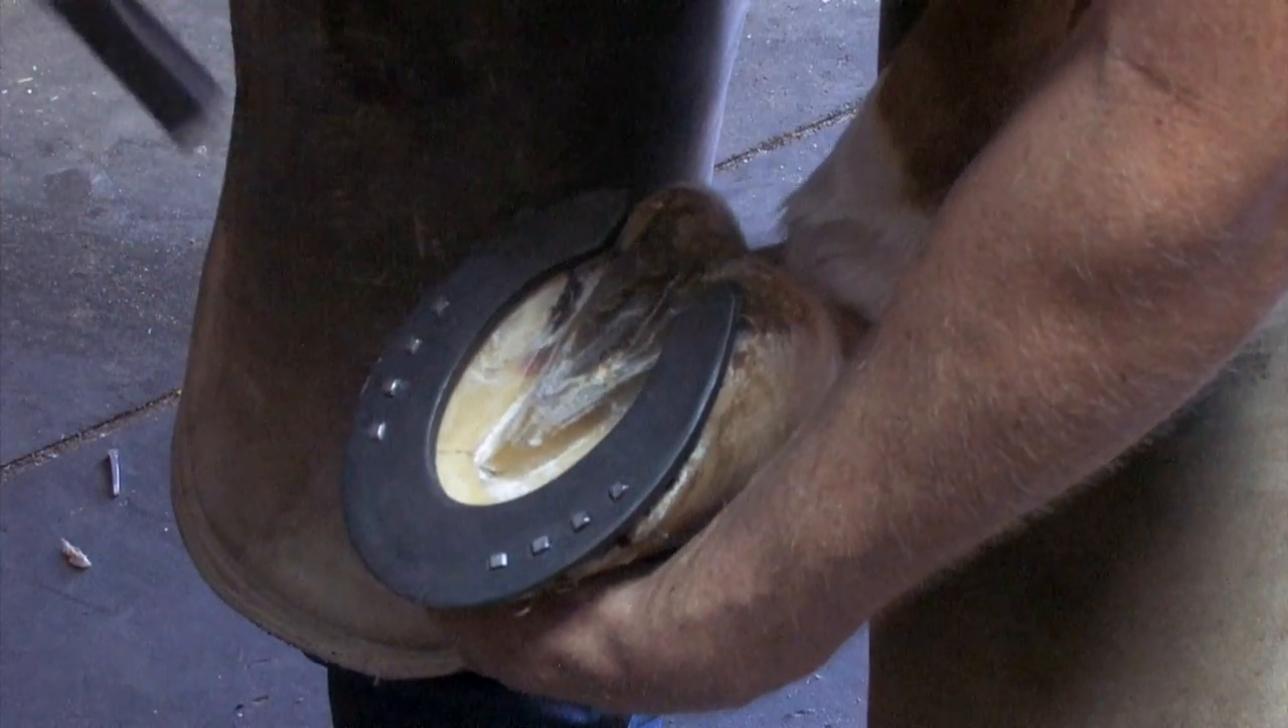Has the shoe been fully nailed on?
Yes.